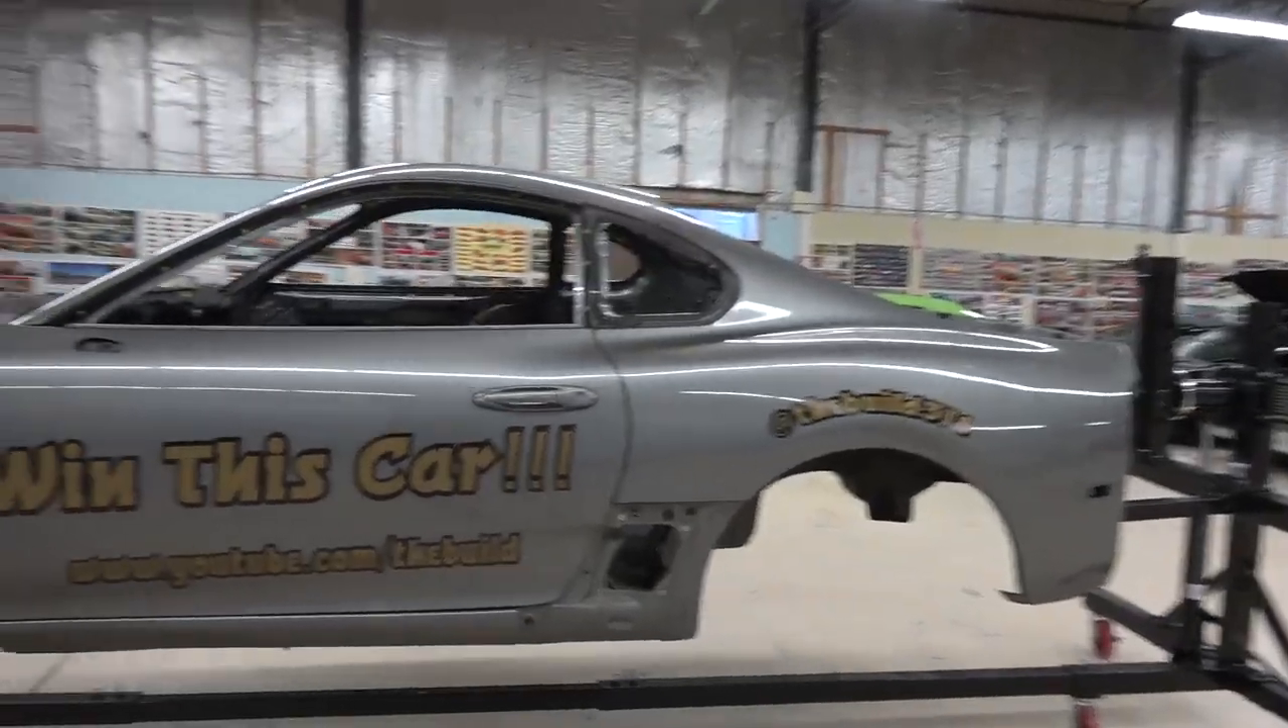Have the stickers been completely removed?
No.